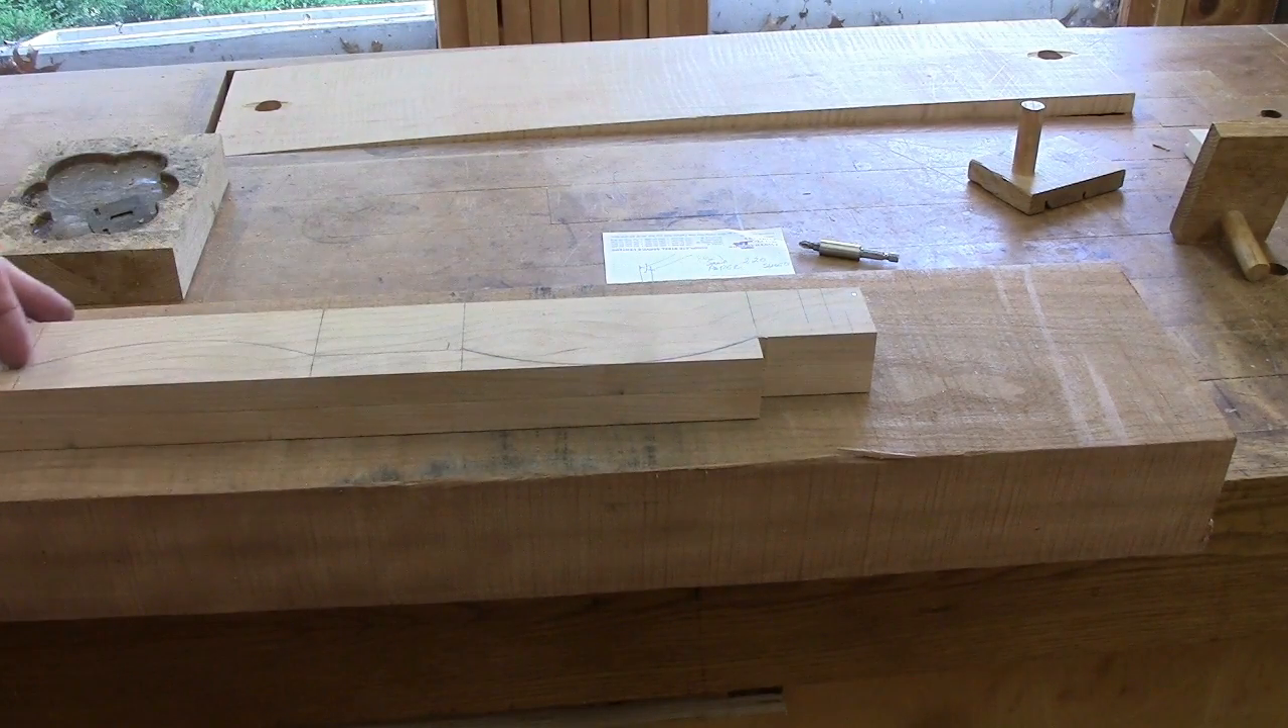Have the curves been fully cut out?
No.